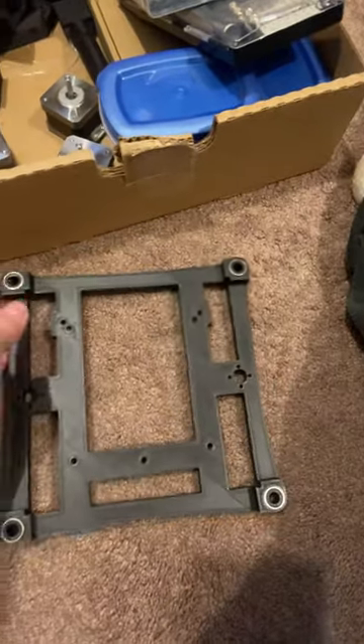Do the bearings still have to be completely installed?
No.